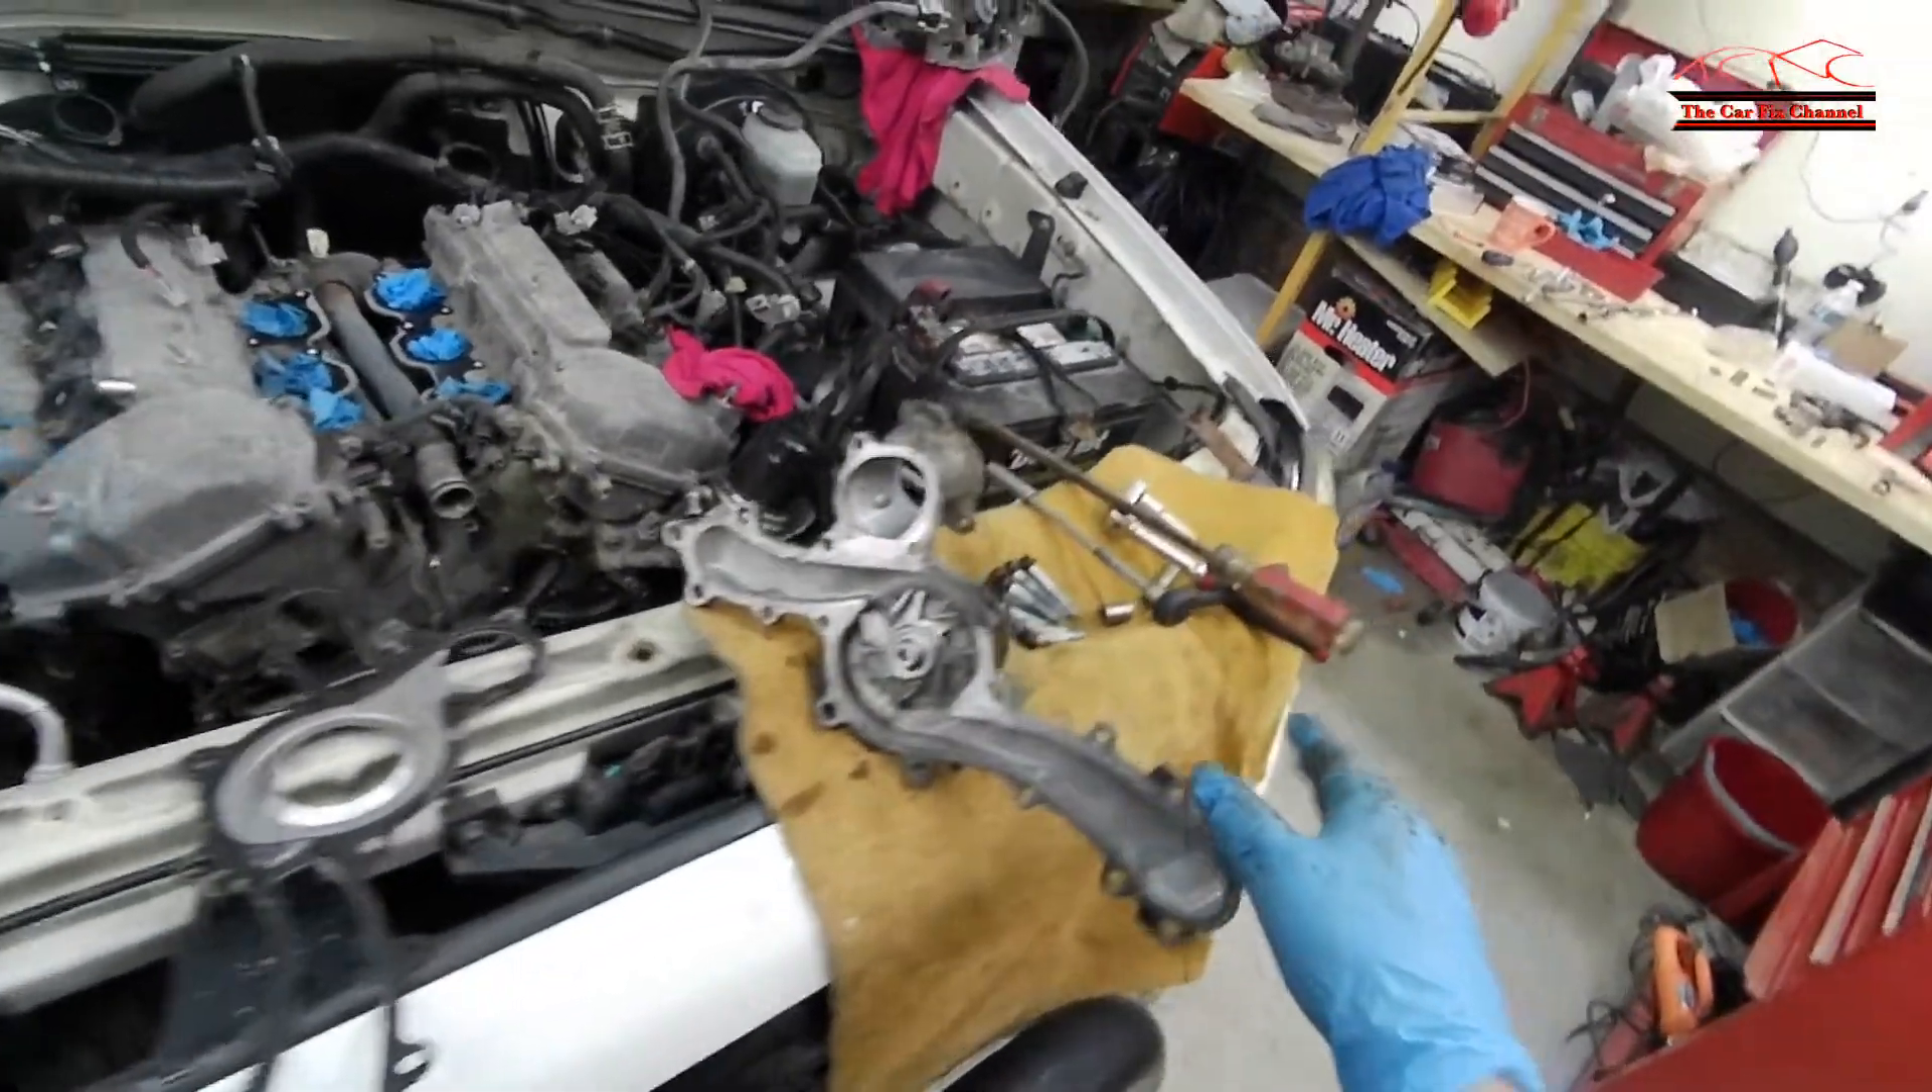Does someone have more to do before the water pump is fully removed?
No.